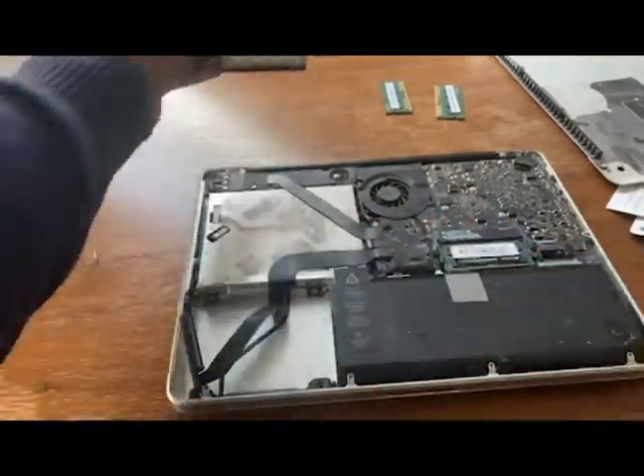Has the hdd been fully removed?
Yes.